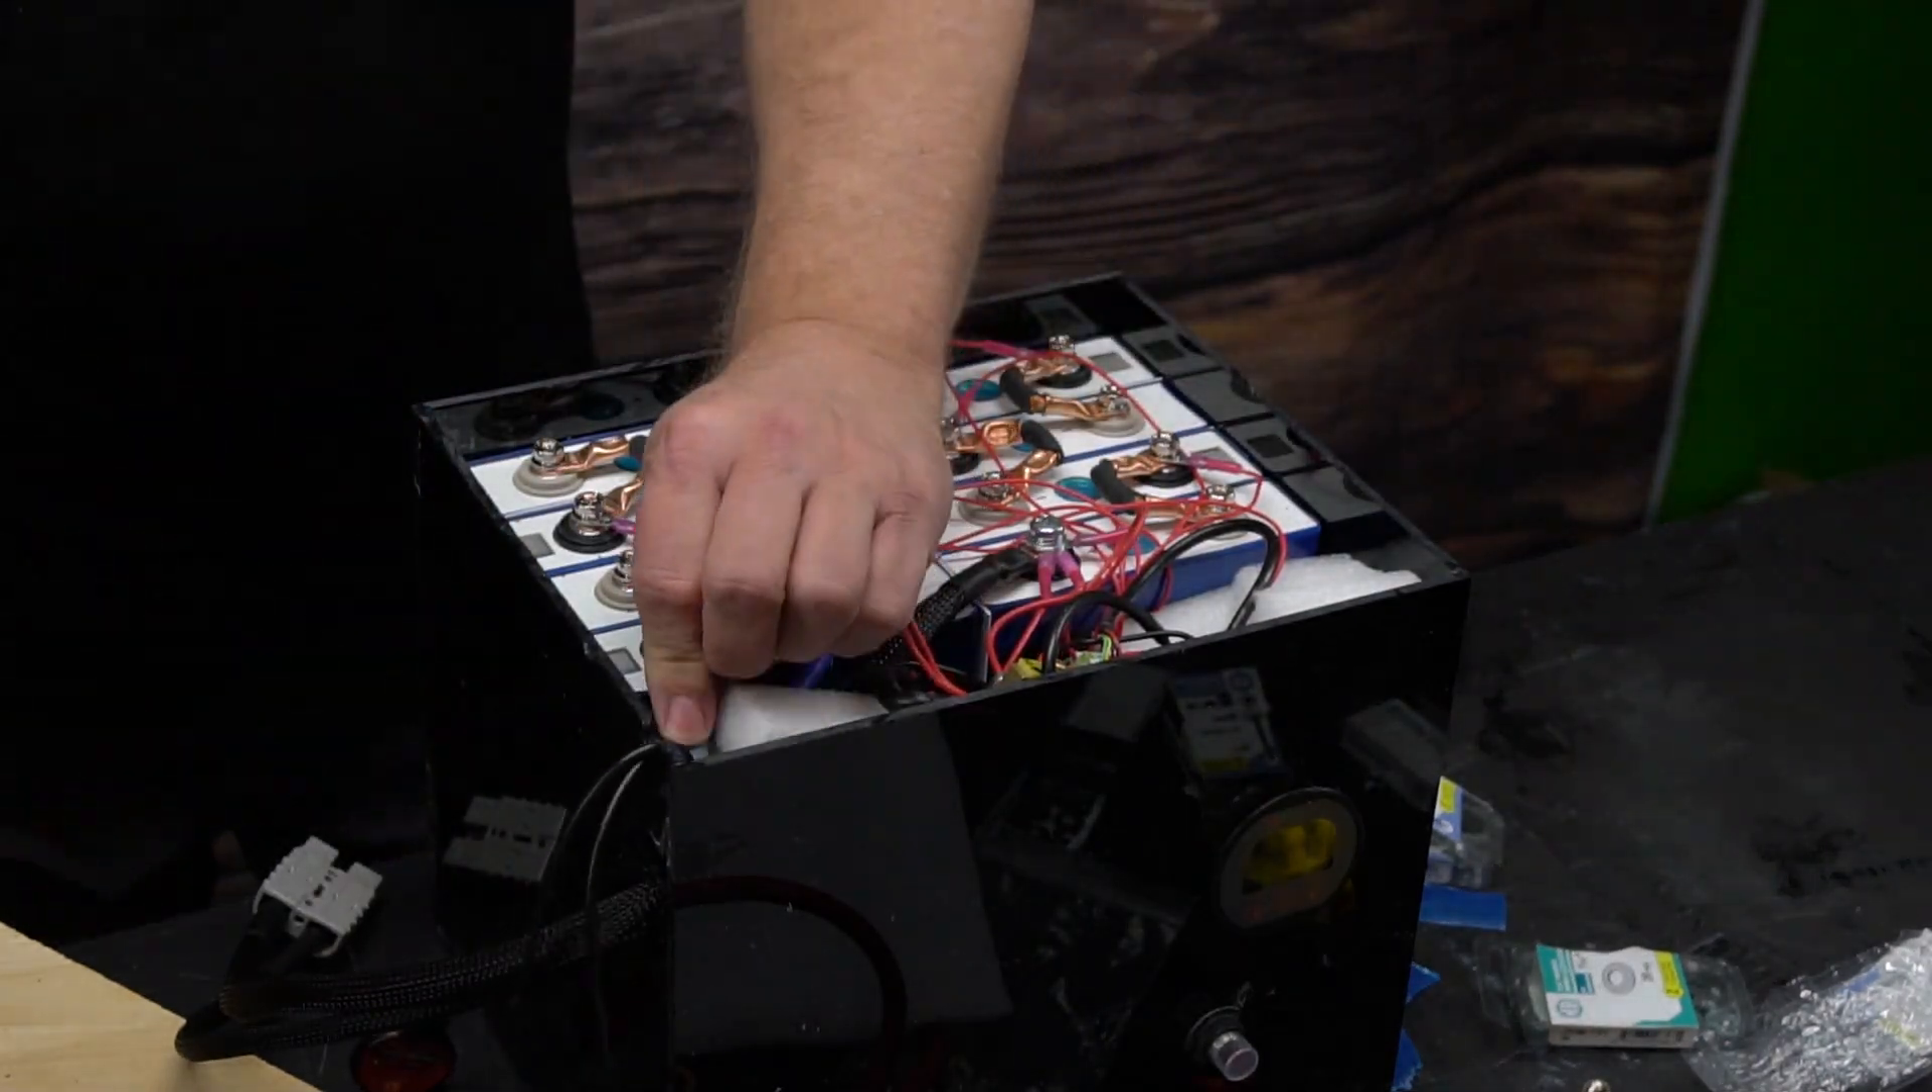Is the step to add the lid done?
No.